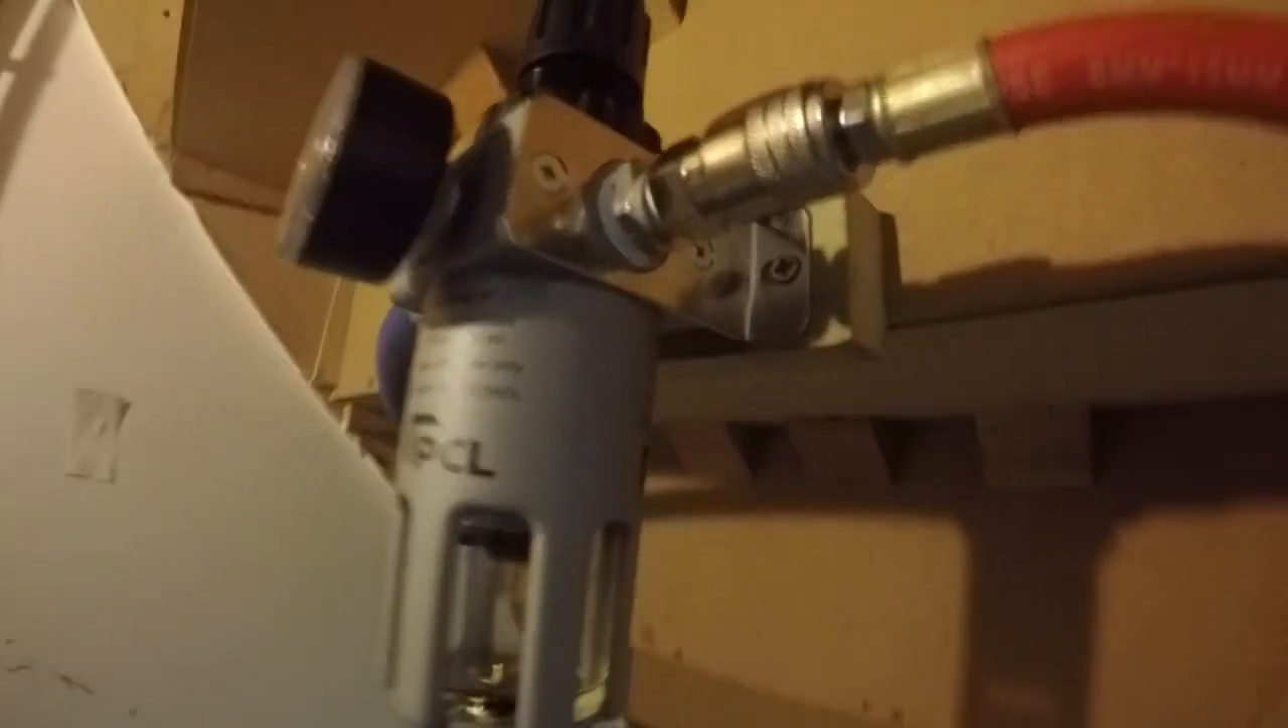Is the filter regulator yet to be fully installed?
No.